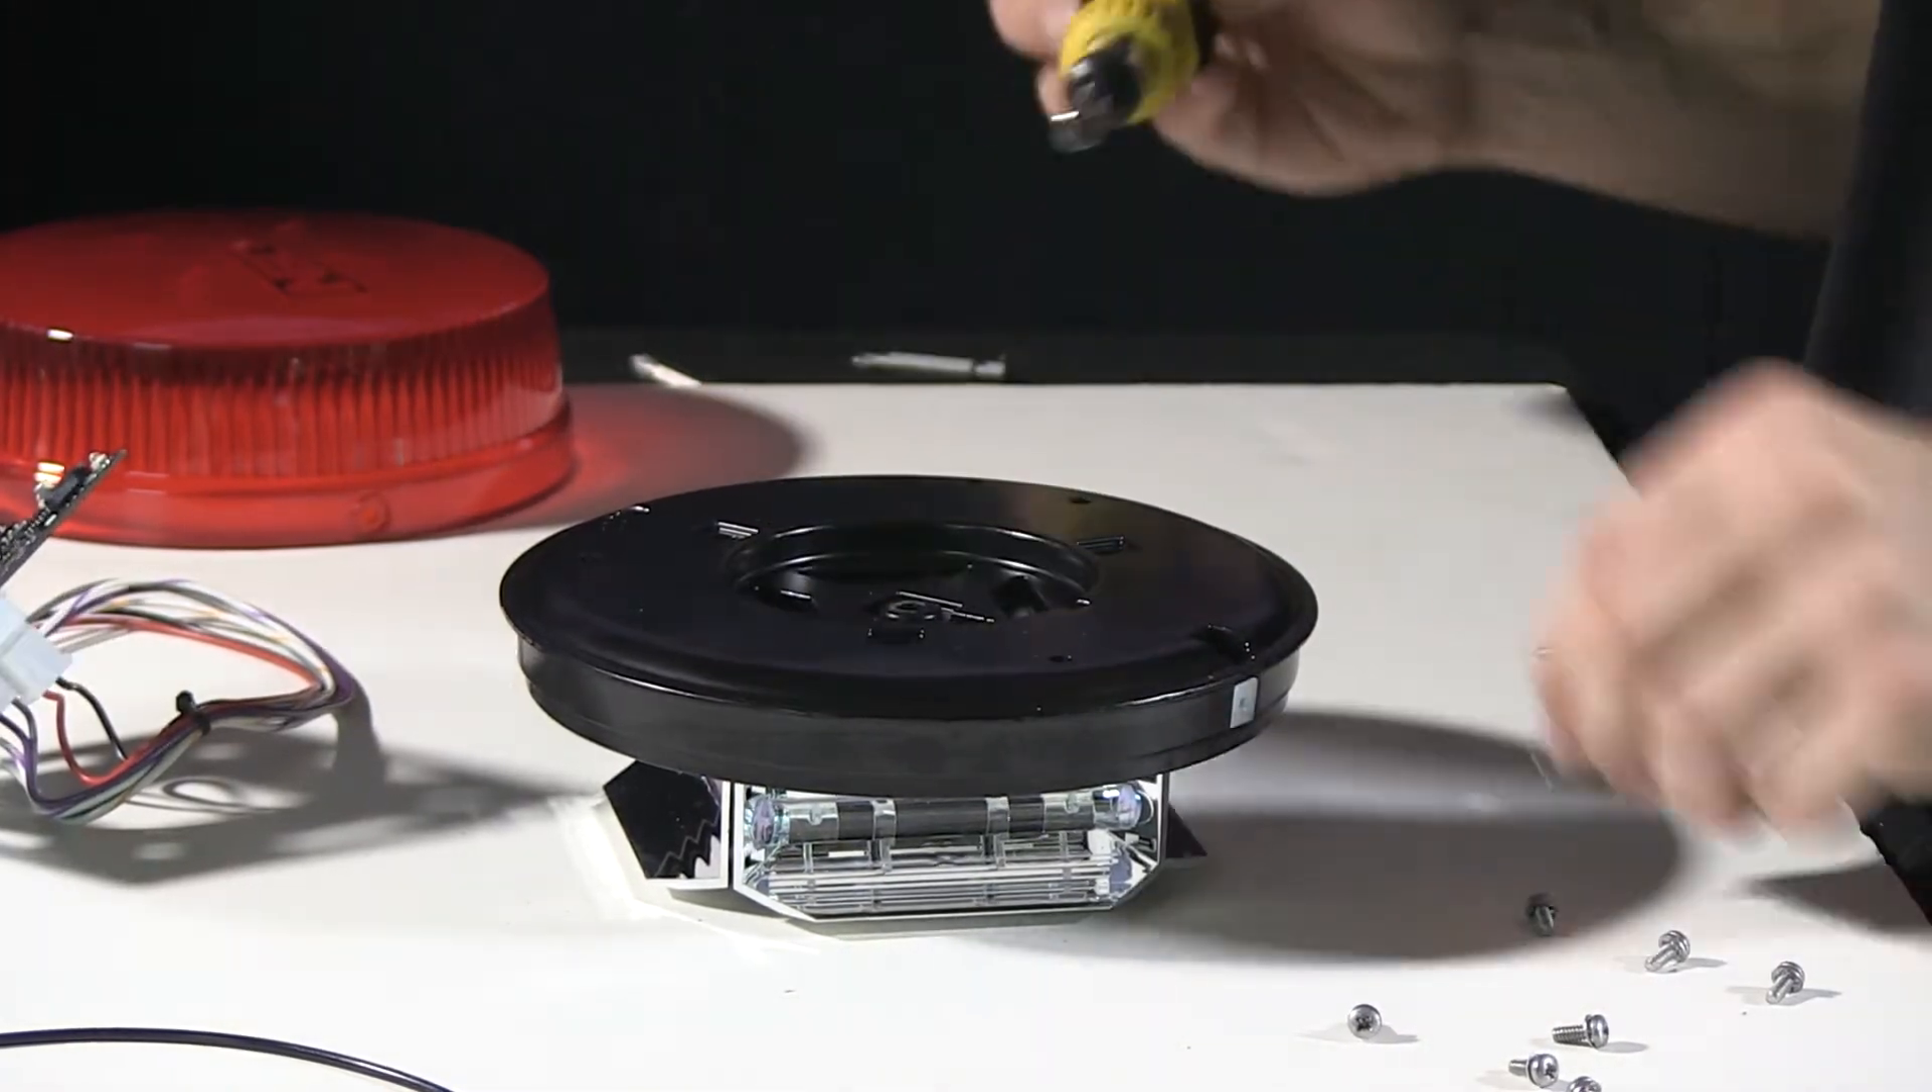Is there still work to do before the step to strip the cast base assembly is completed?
Yes.